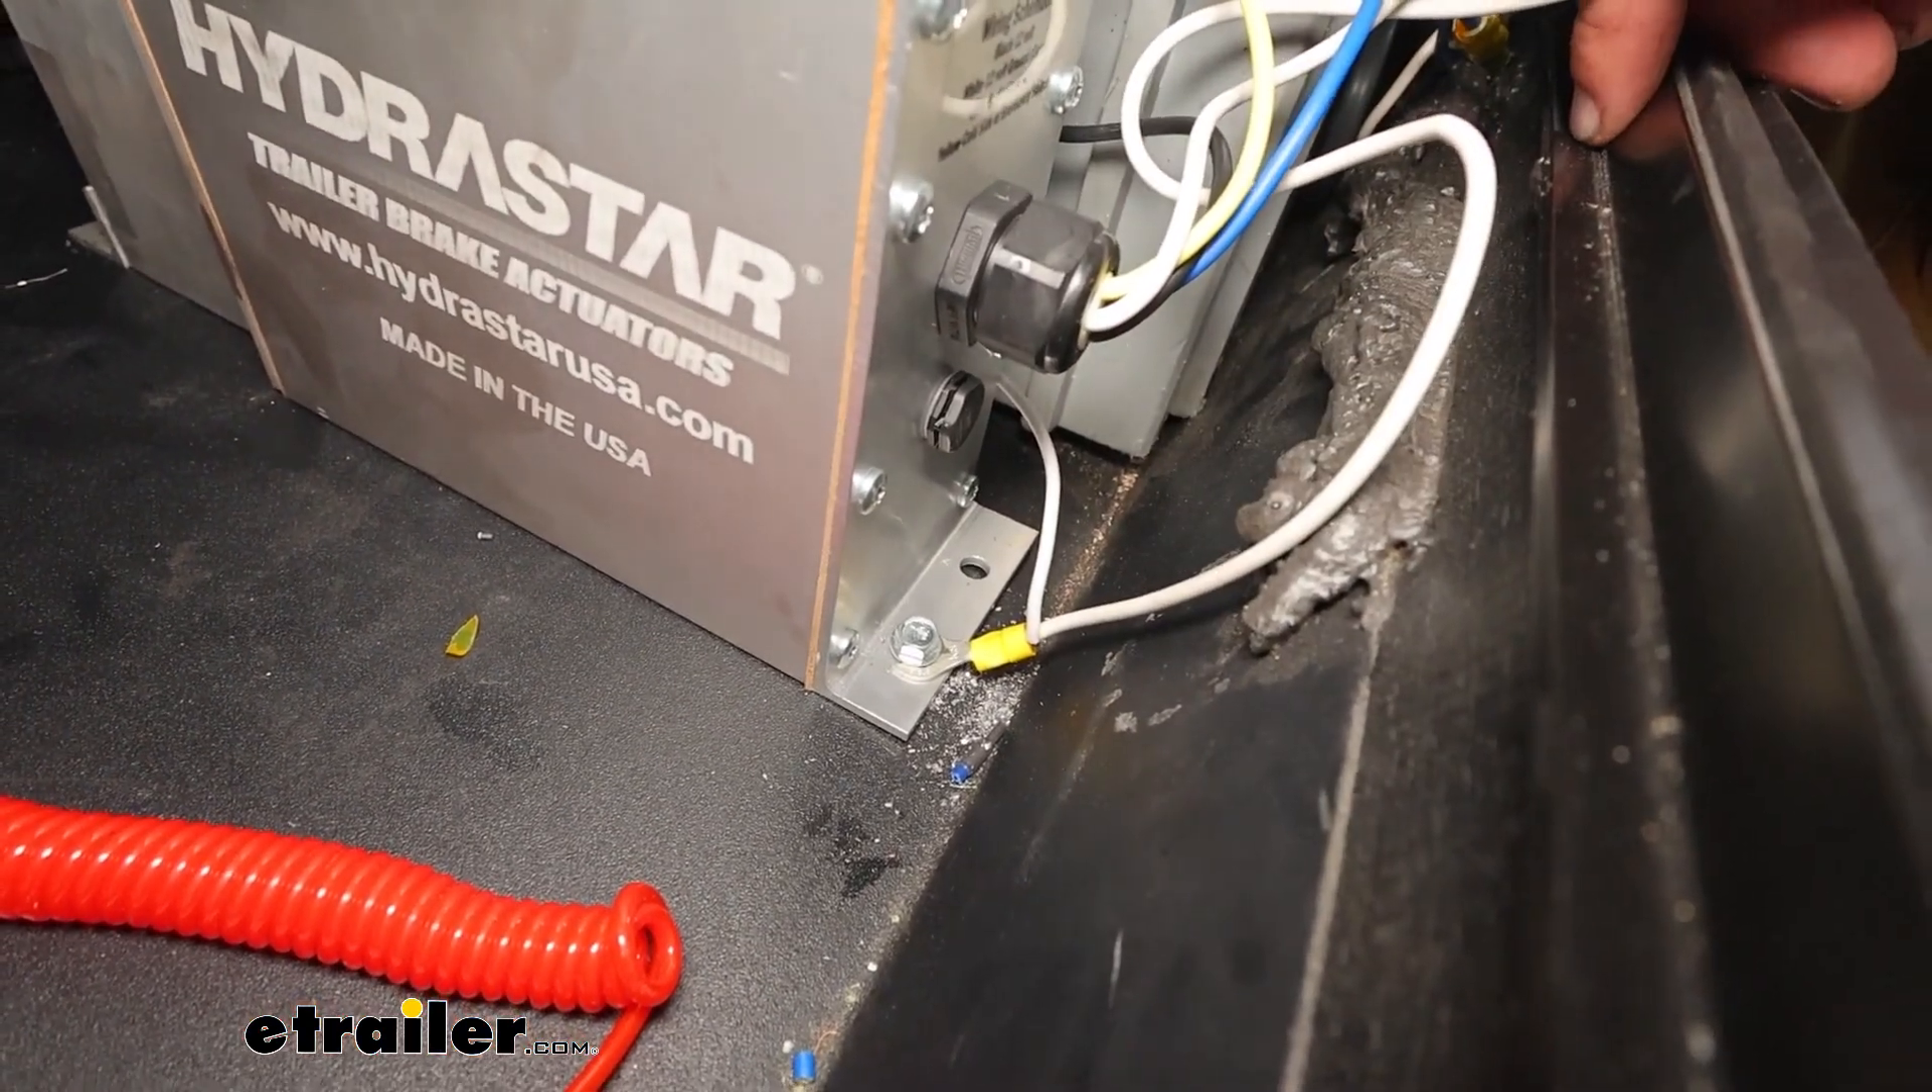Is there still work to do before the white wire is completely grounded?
No.